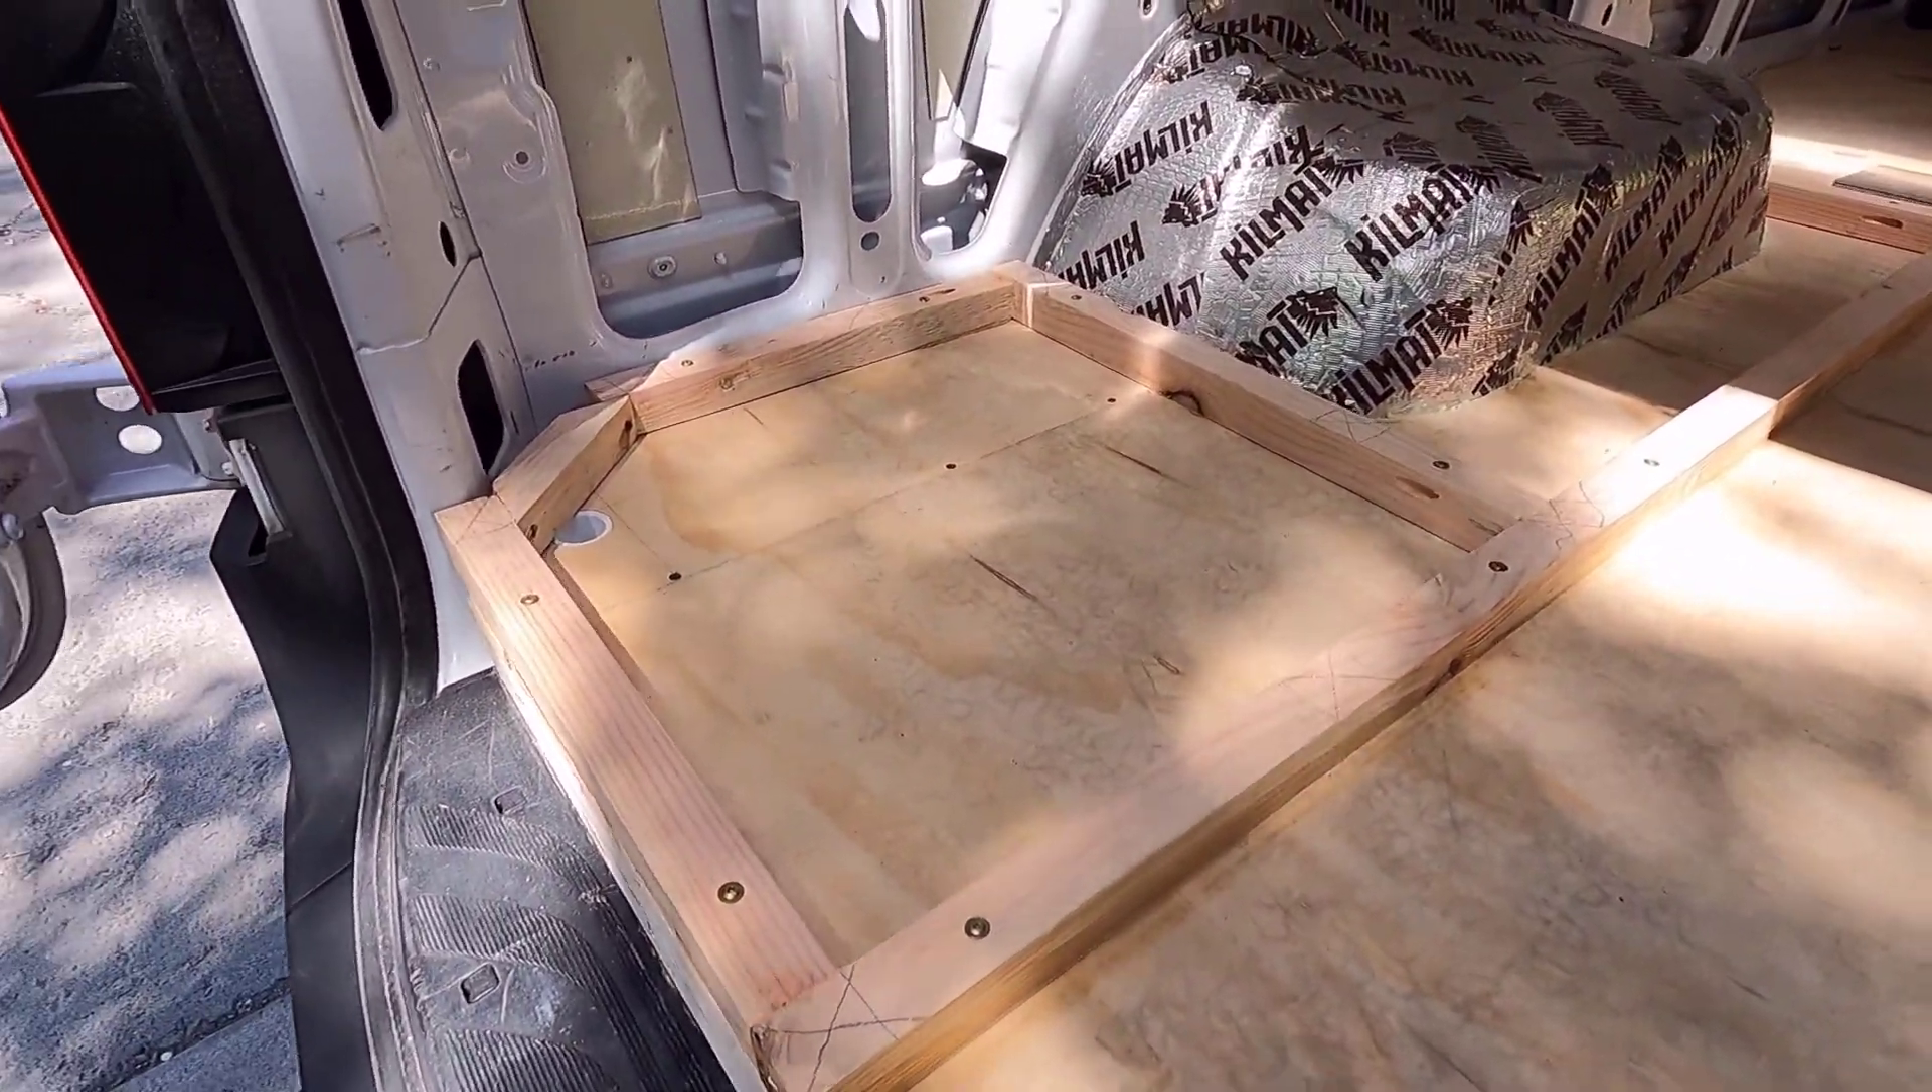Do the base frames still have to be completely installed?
No.